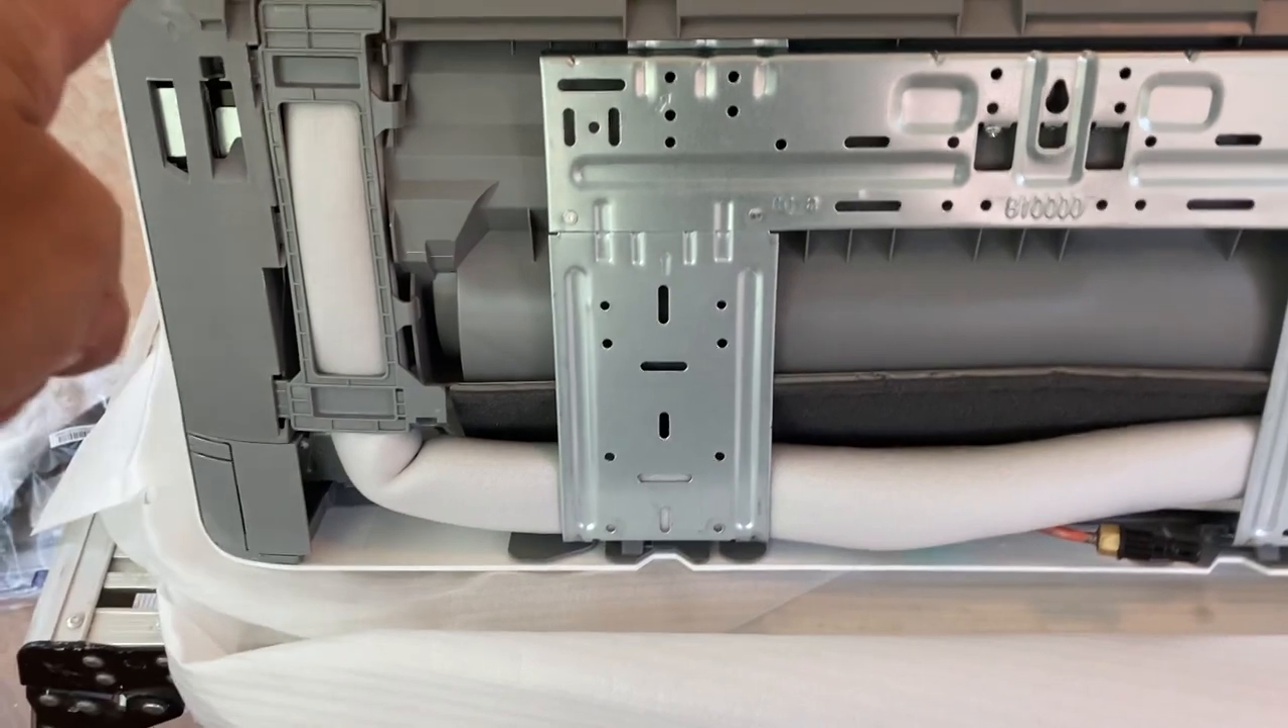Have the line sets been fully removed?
No.